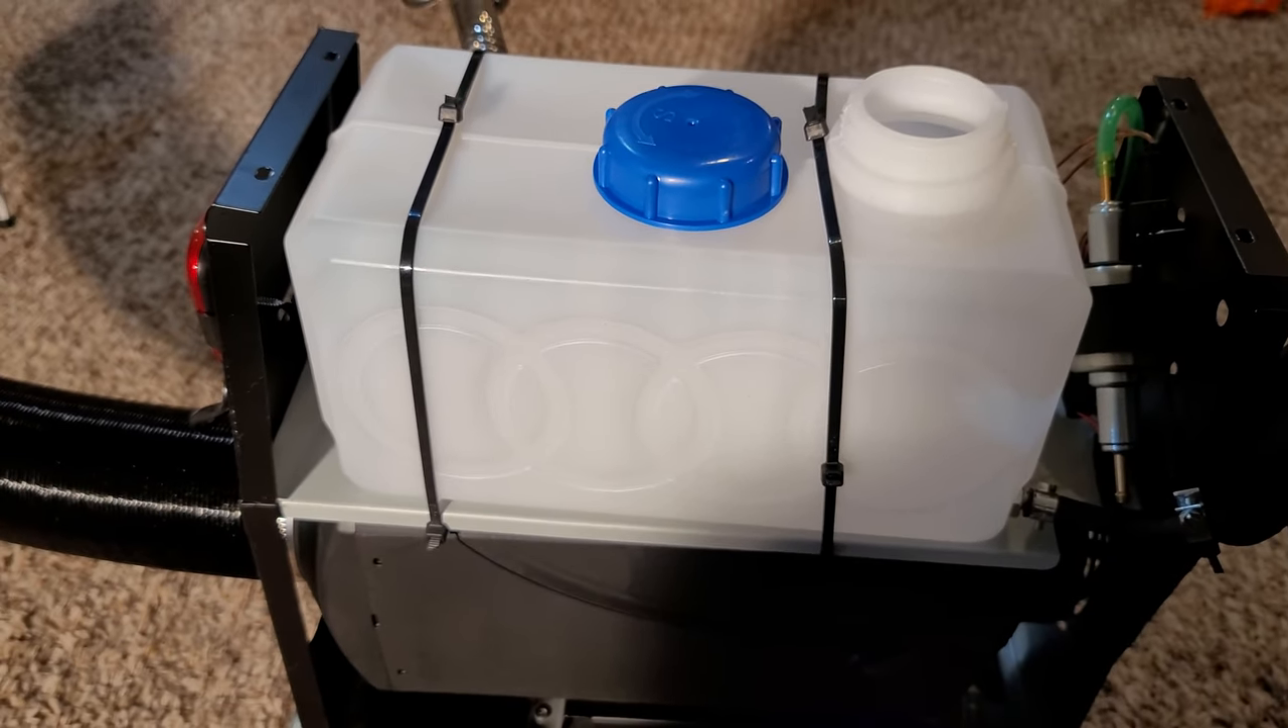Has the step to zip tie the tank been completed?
Yes.